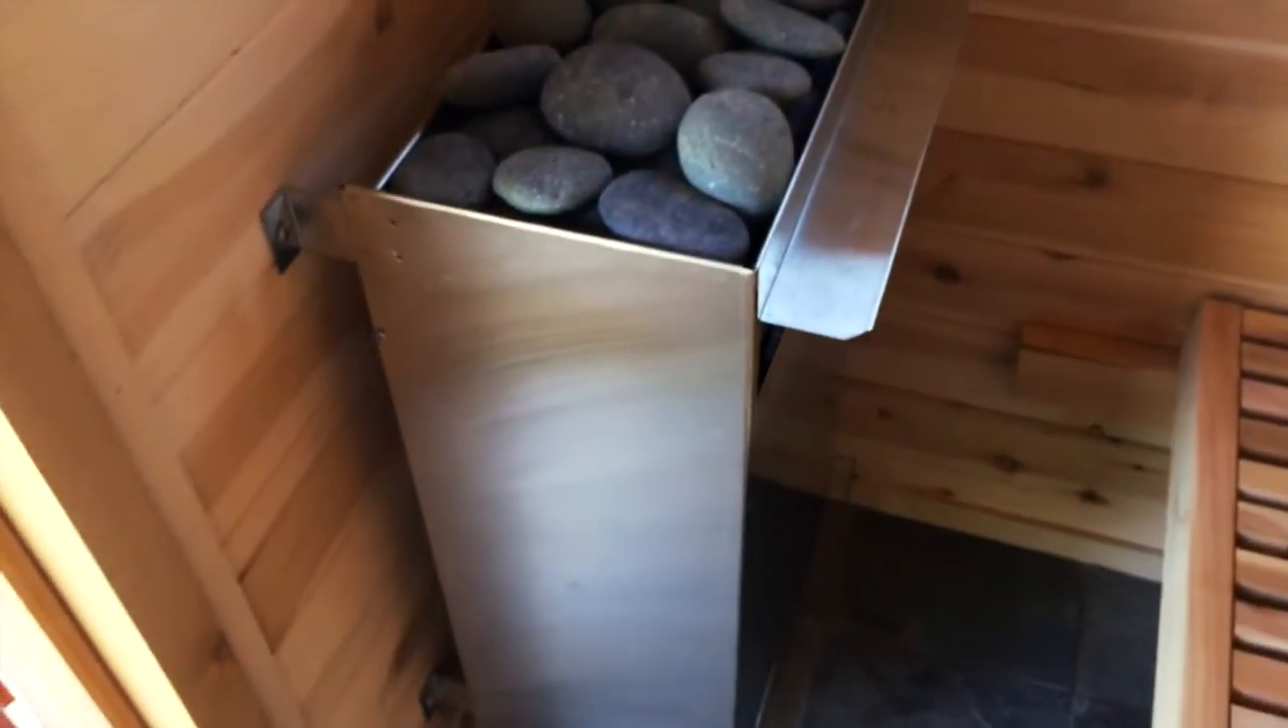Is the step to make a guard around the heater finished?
No.